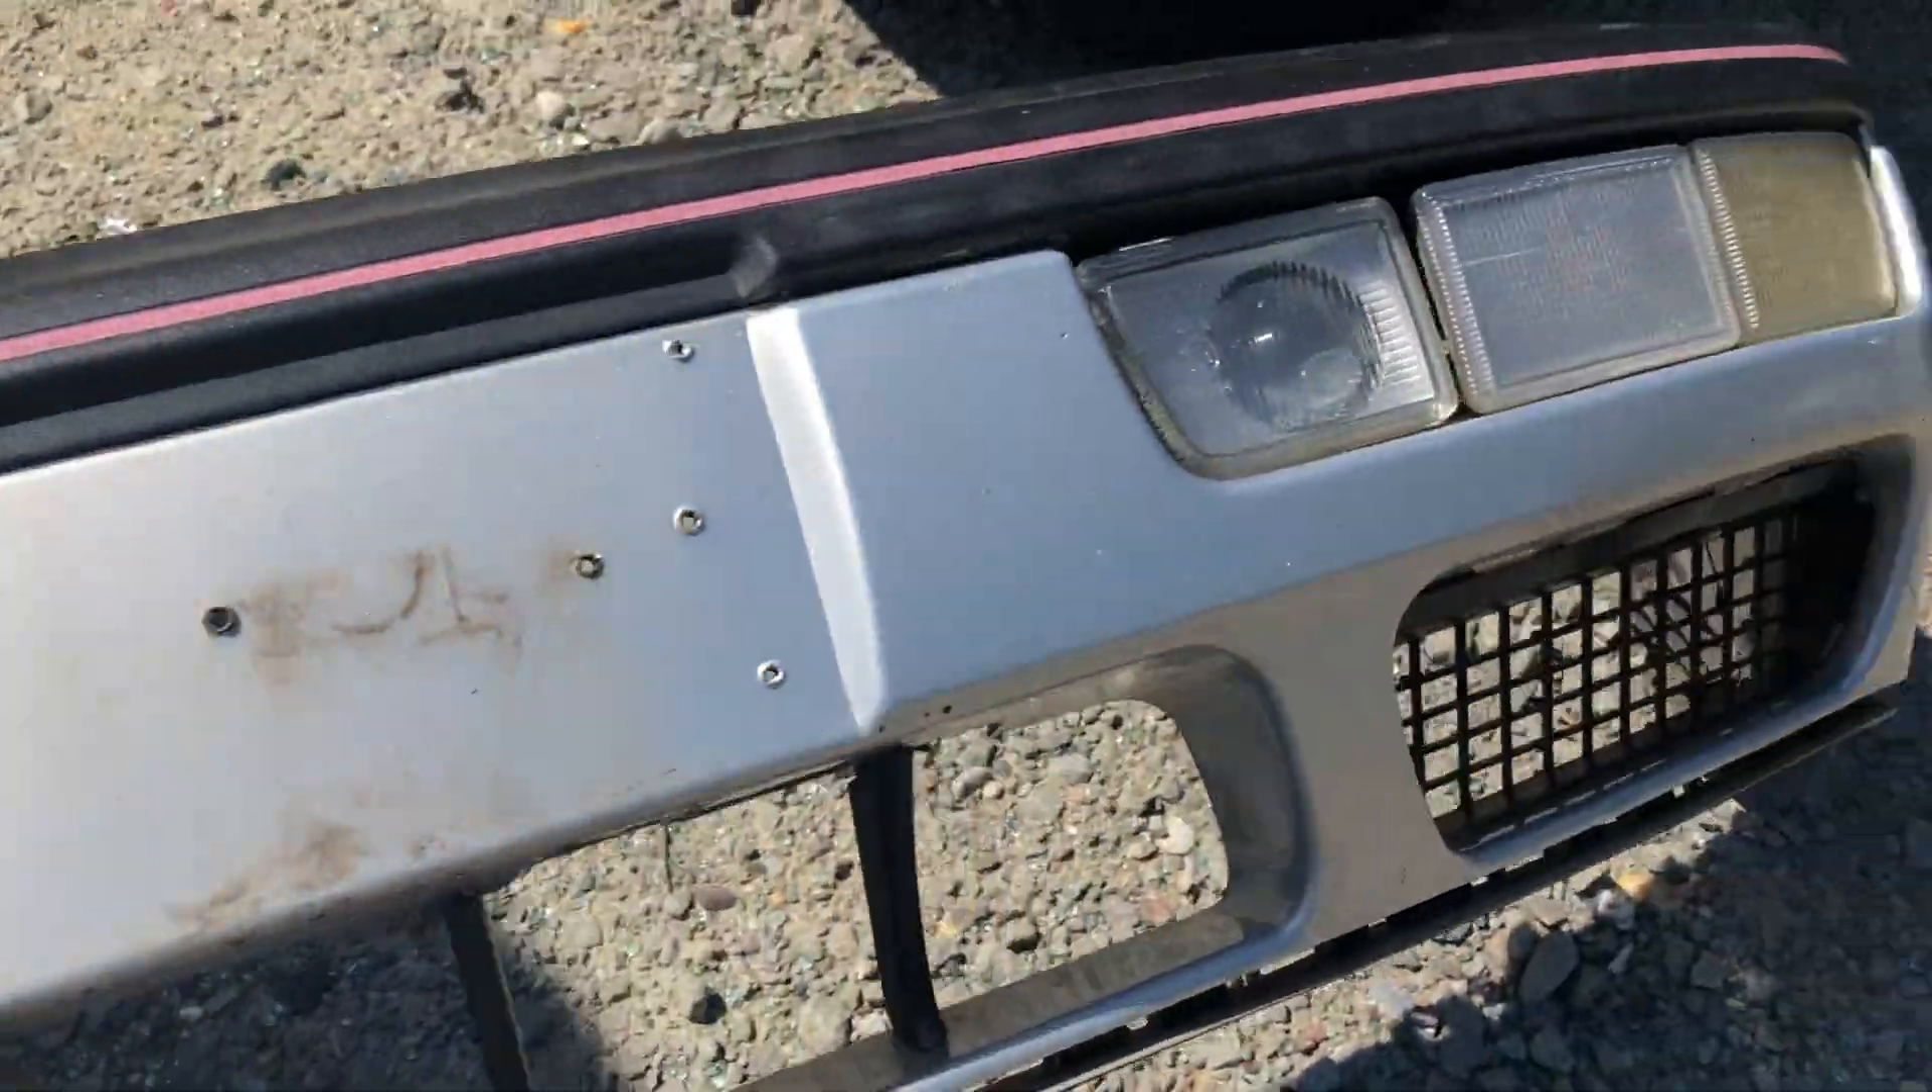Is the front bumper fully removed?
Yes.